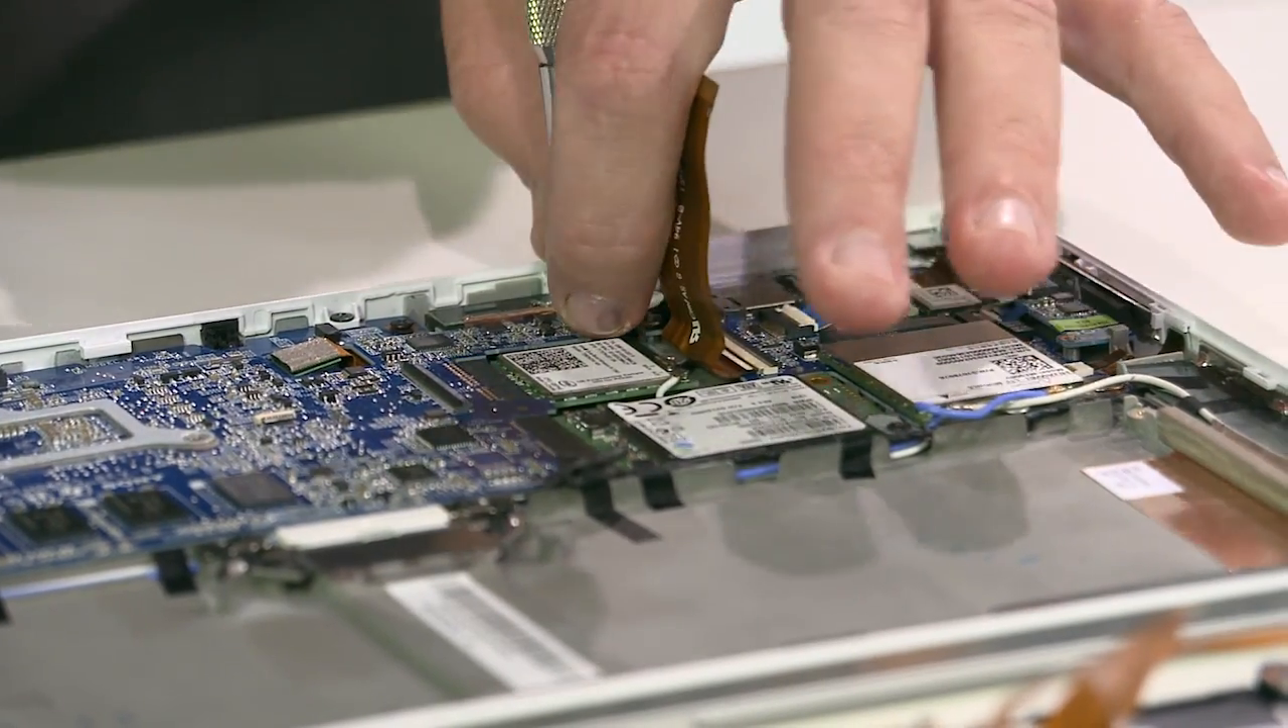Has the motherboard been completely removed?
No.